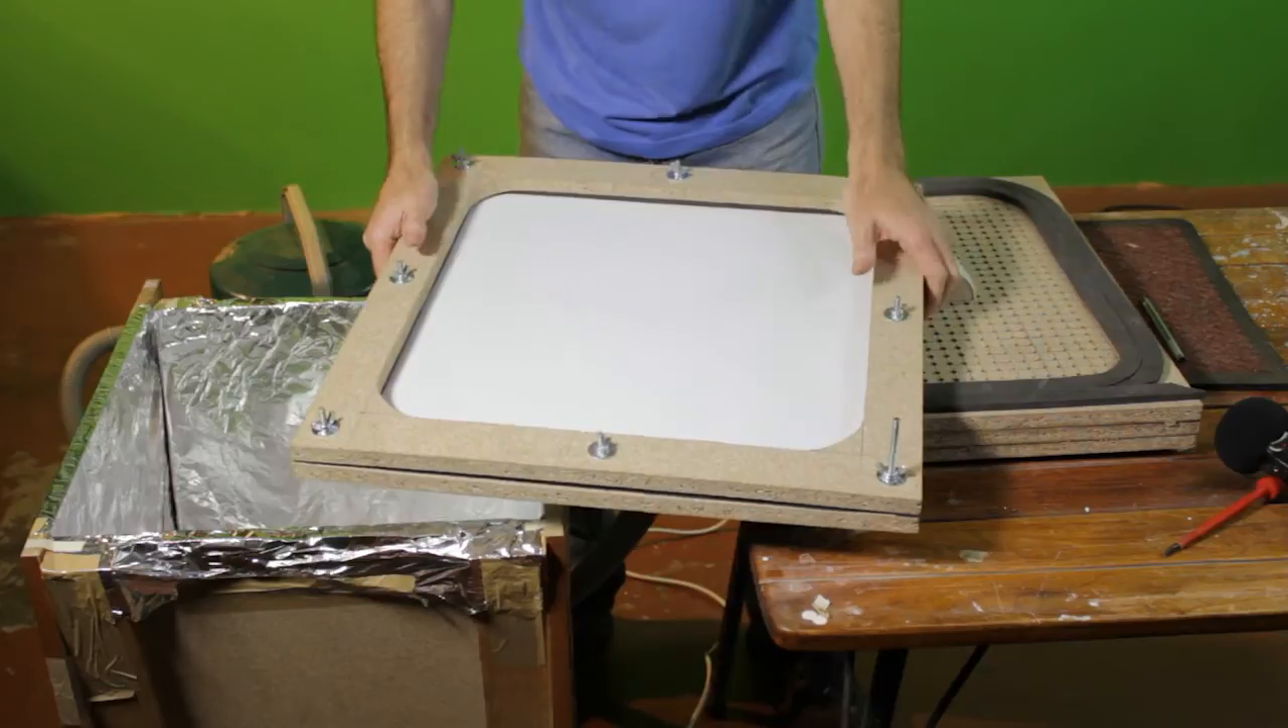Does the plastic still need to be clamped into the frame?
No.